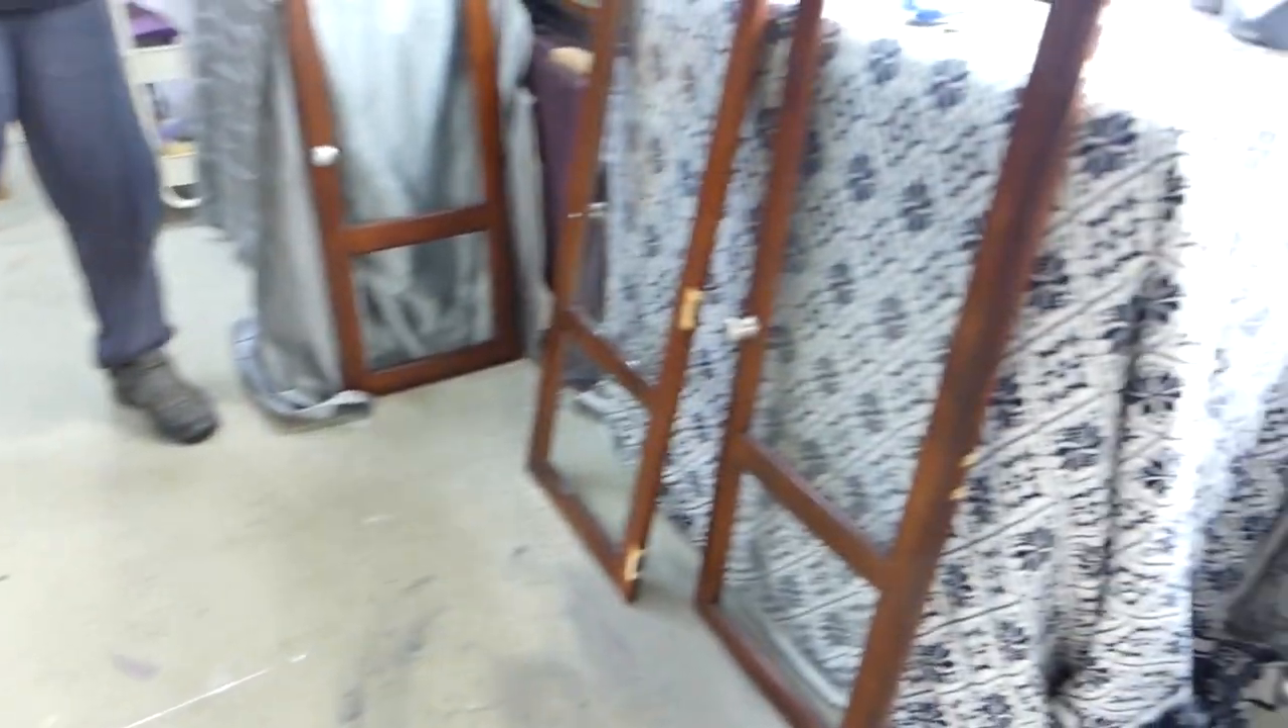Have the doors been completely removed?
Yes.